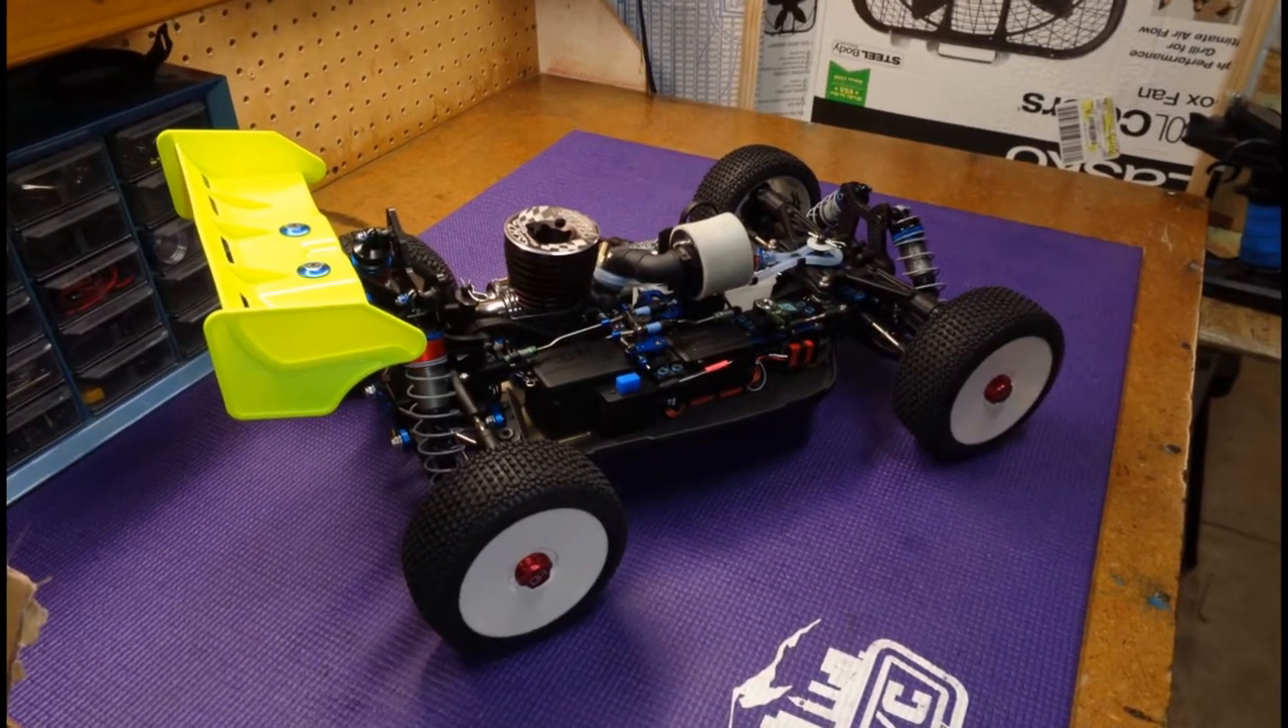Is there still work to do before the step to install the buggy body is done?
Yes.